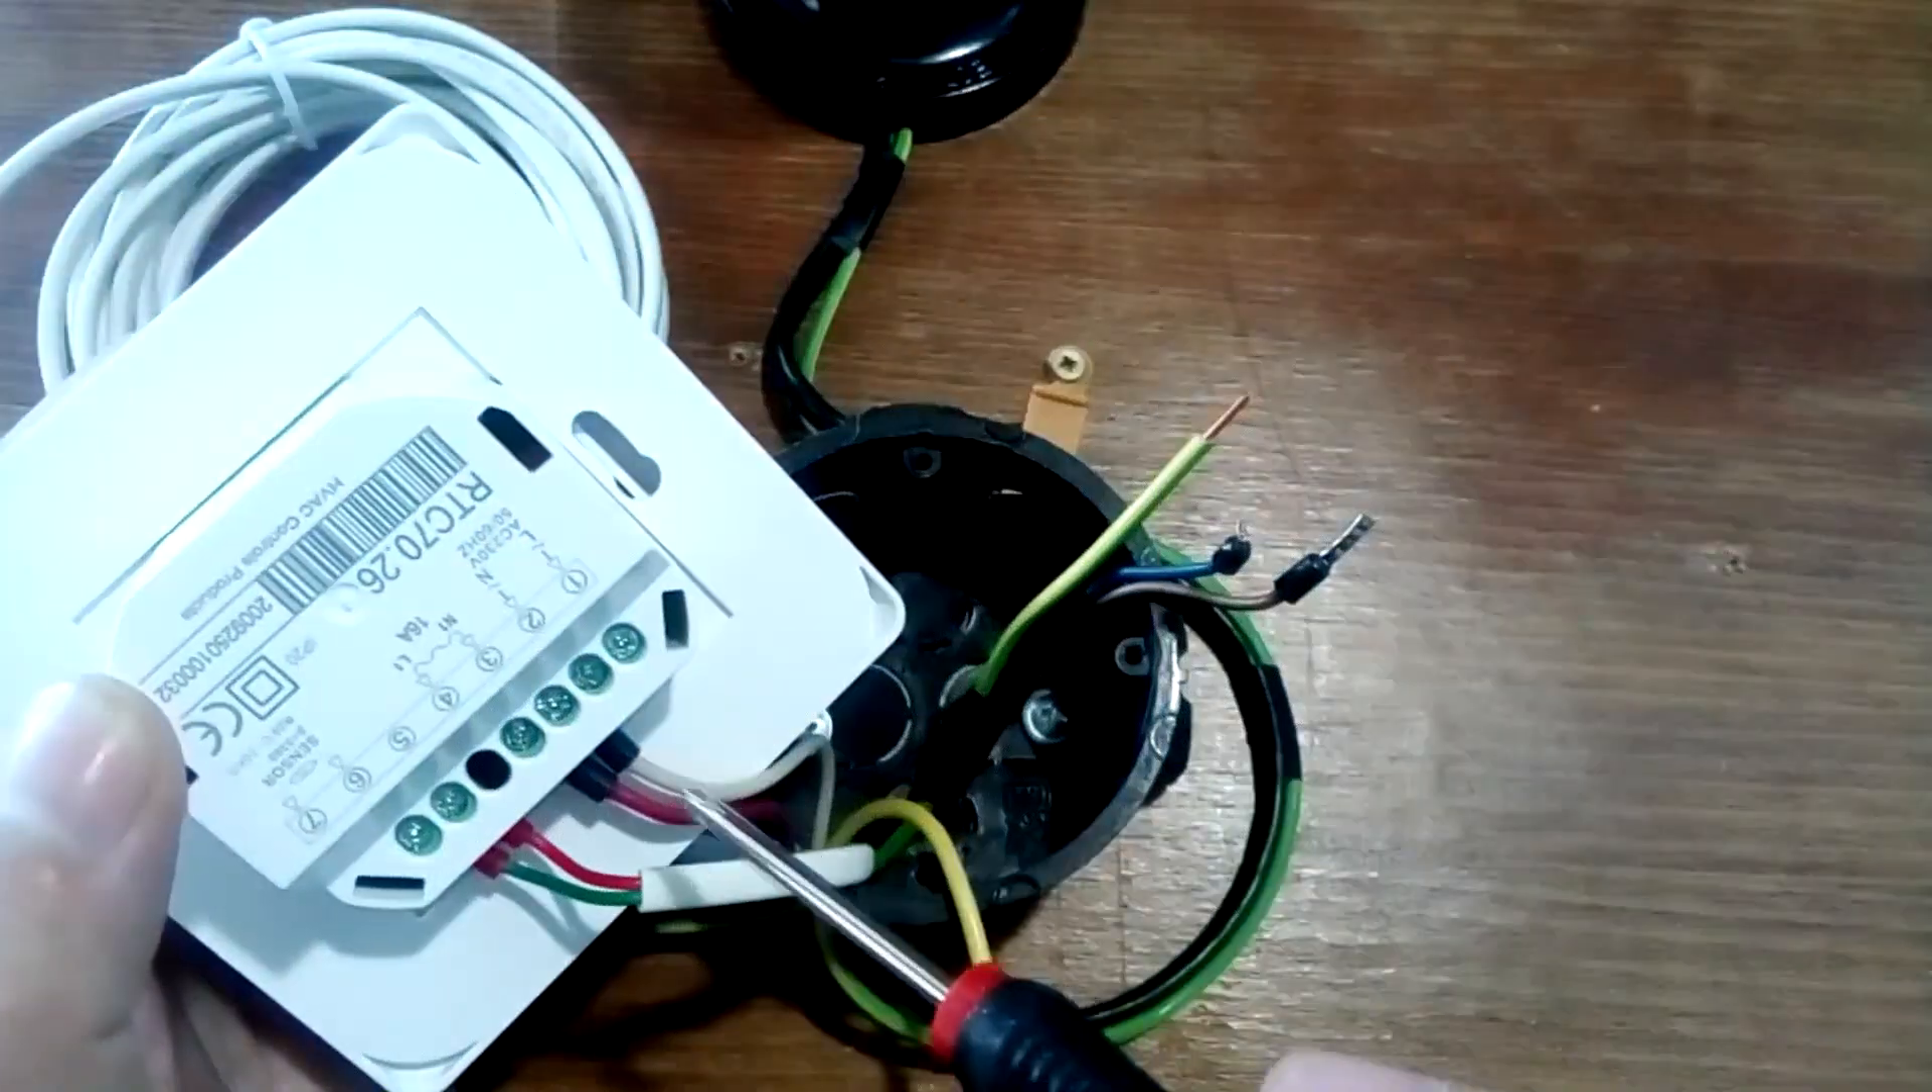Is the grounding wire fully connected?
No.